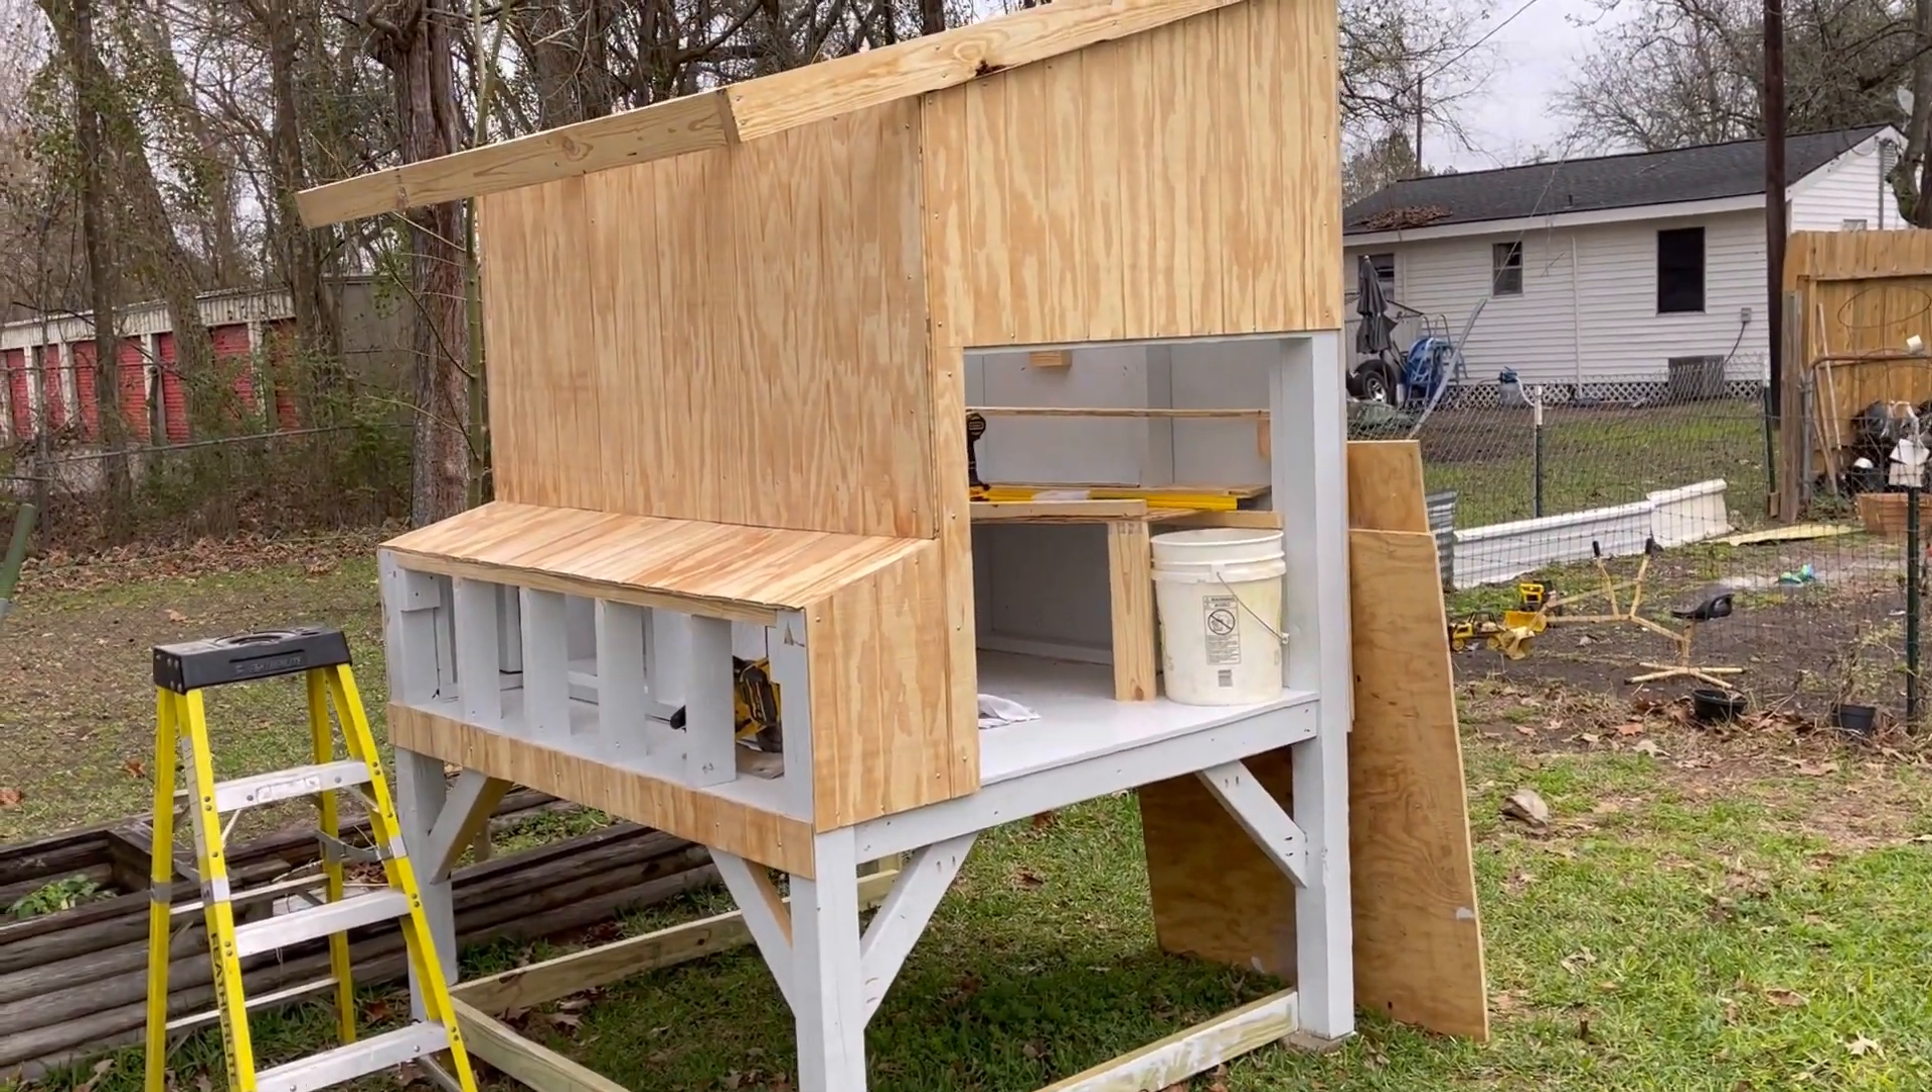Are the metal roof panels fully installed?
No.